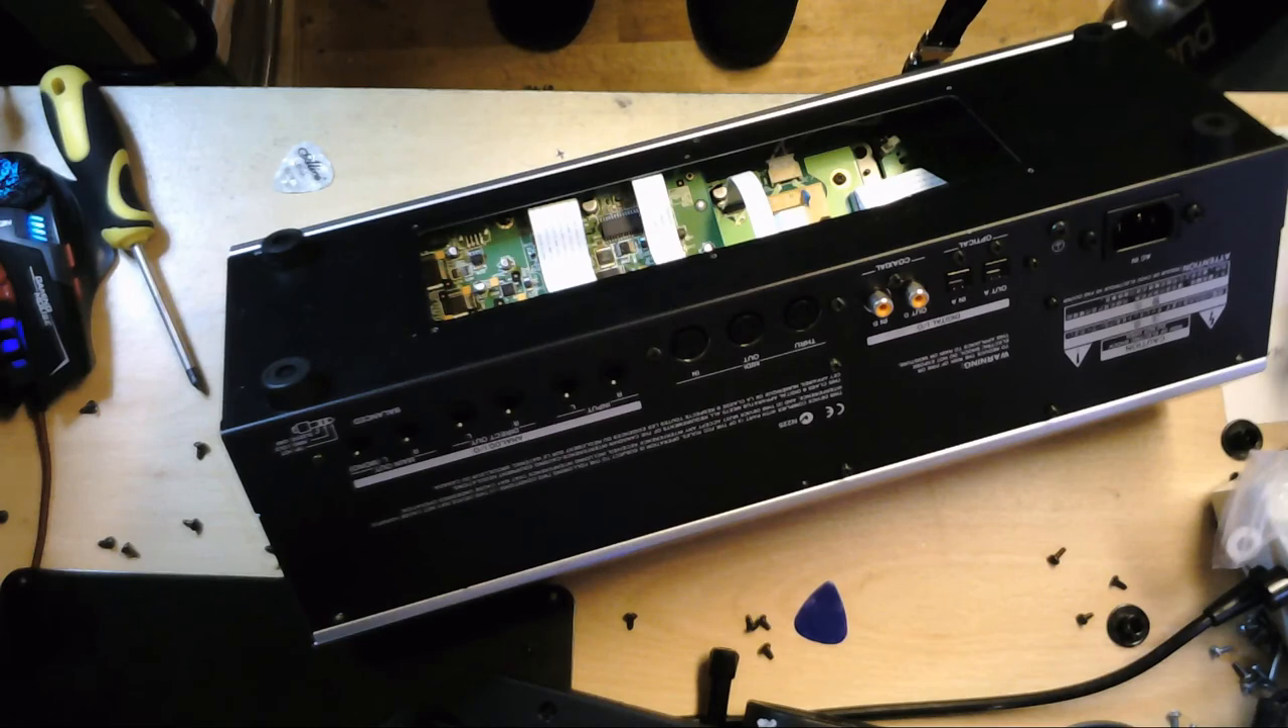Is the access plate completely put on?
No.